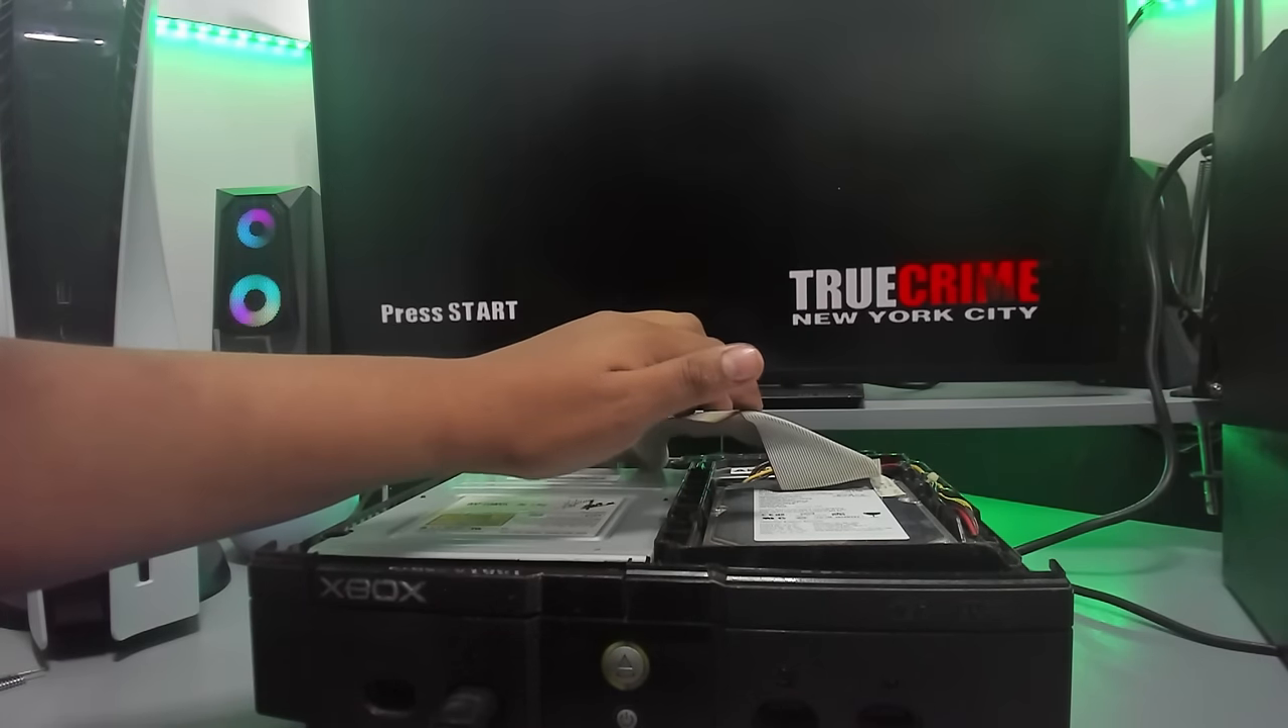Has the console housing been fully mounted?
No.